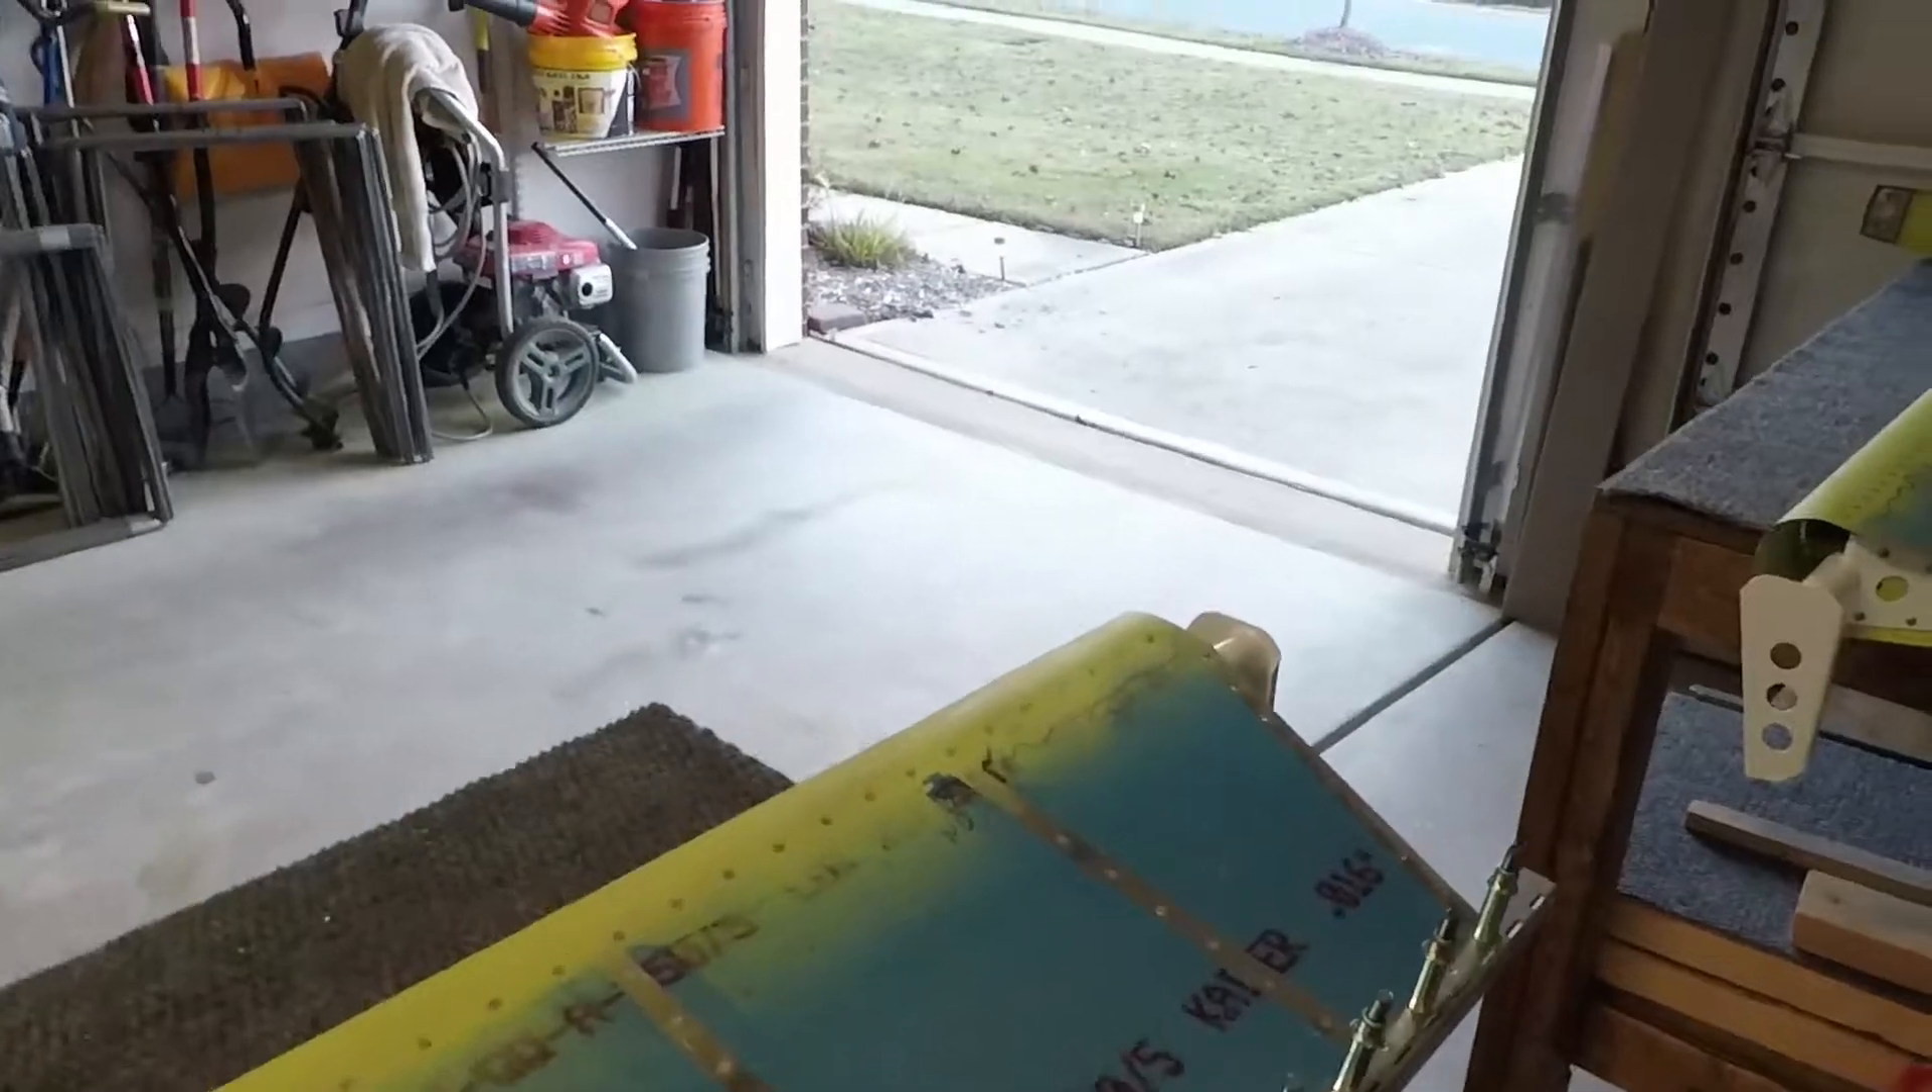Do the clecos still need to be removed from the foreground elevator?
Yes.